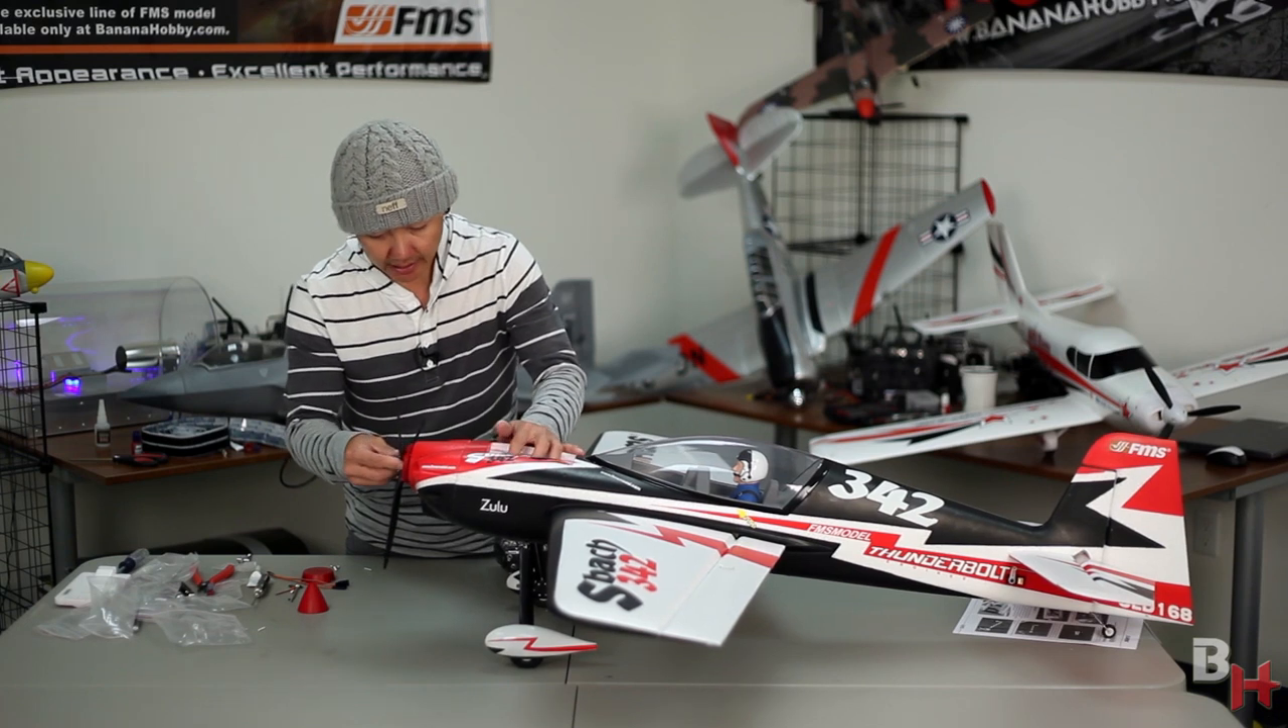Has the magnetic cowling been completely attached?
Yes.